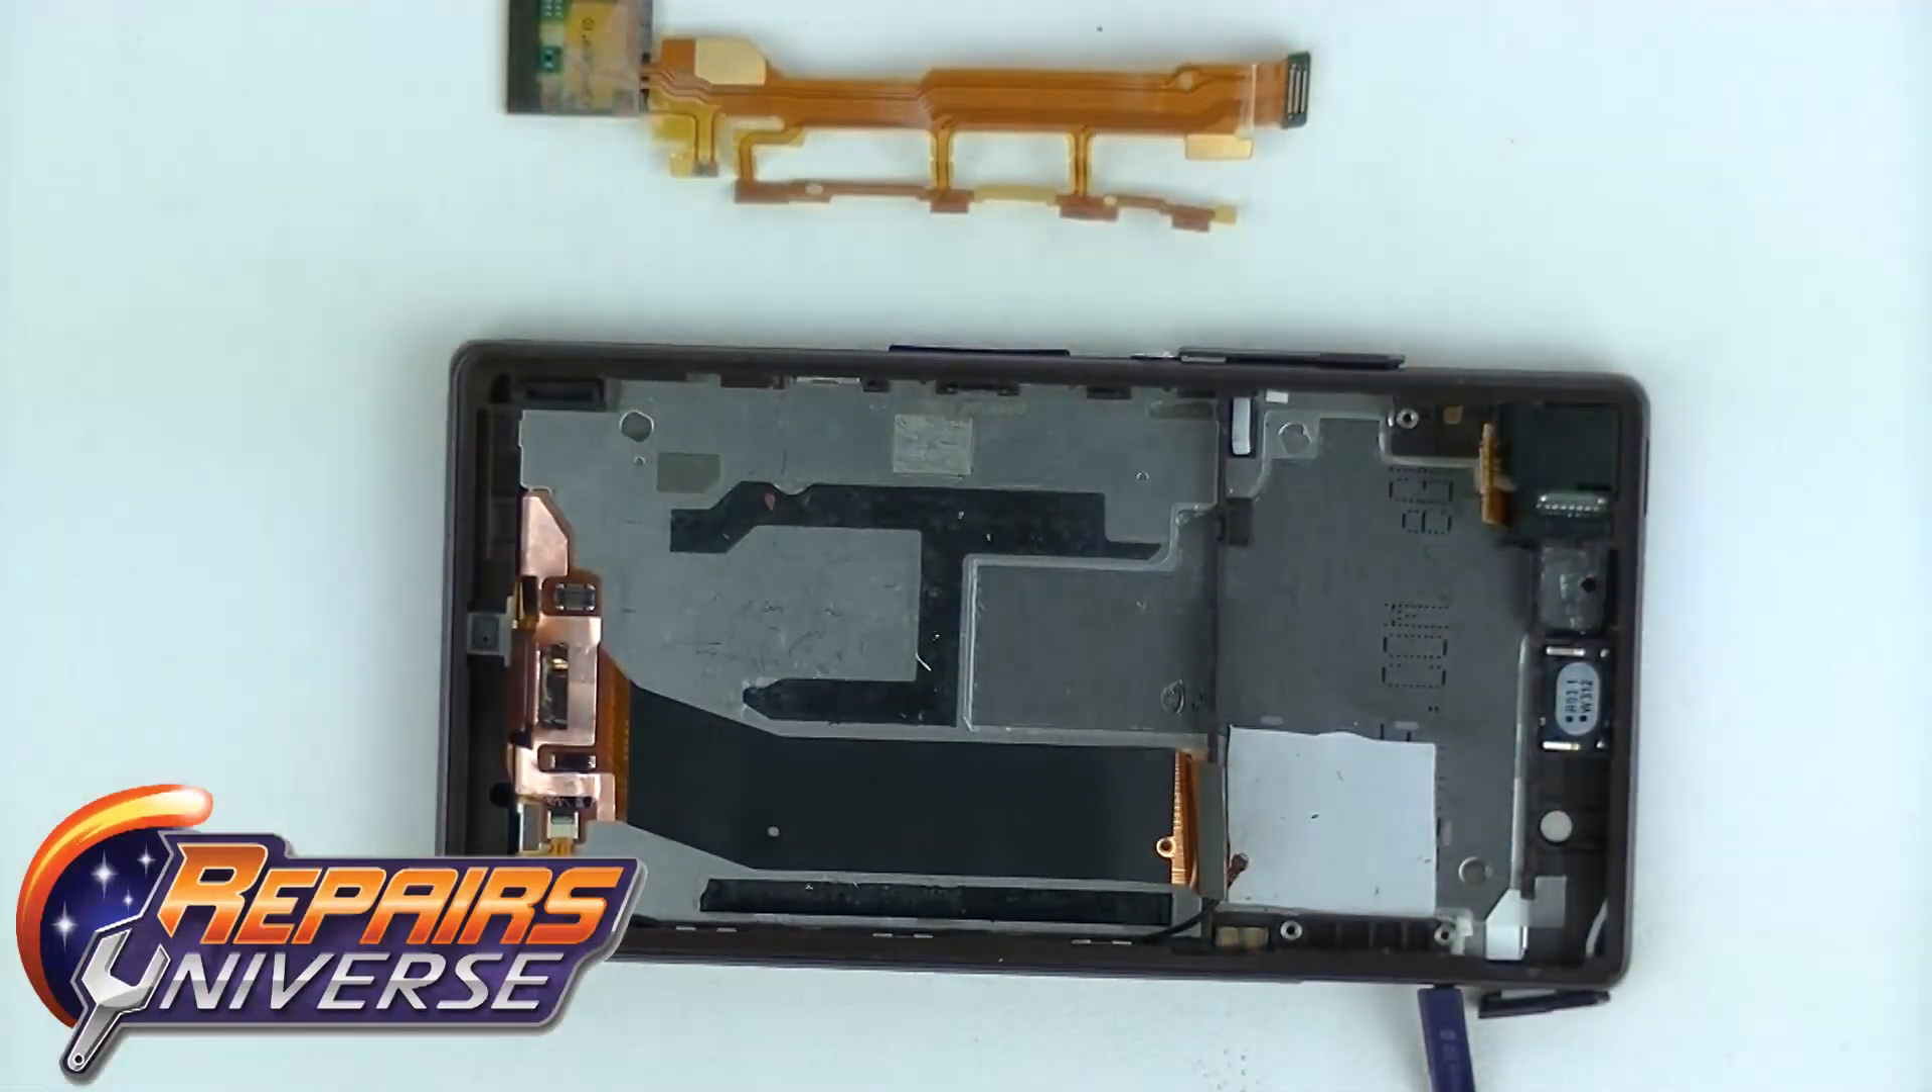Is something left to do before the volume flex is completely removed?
No.